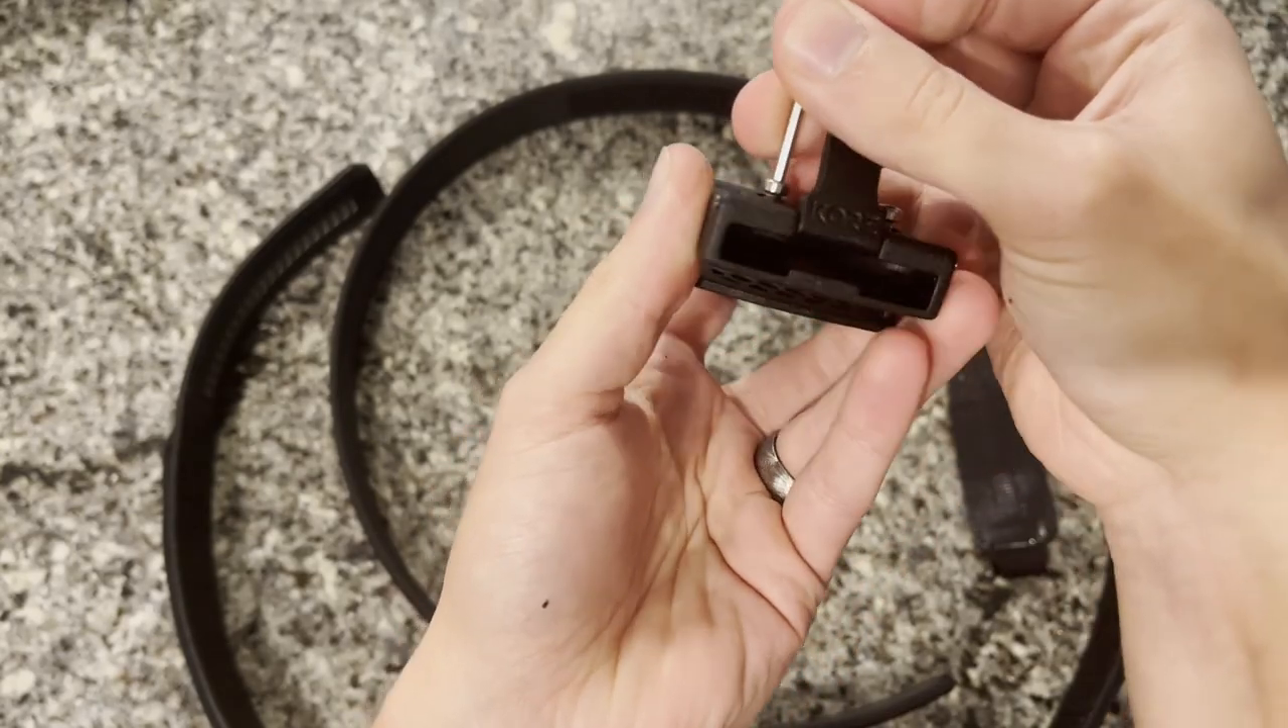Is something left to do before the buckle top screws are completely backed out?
Yes.